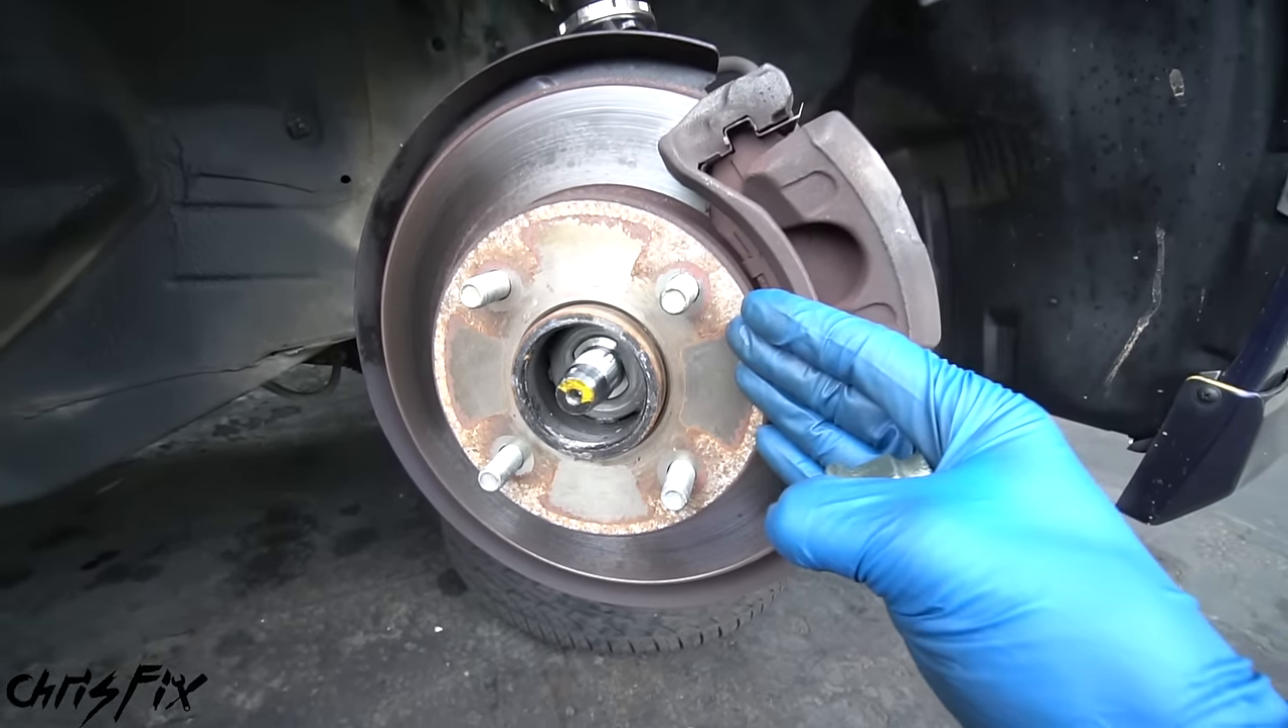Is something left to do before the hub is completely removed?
Yes.